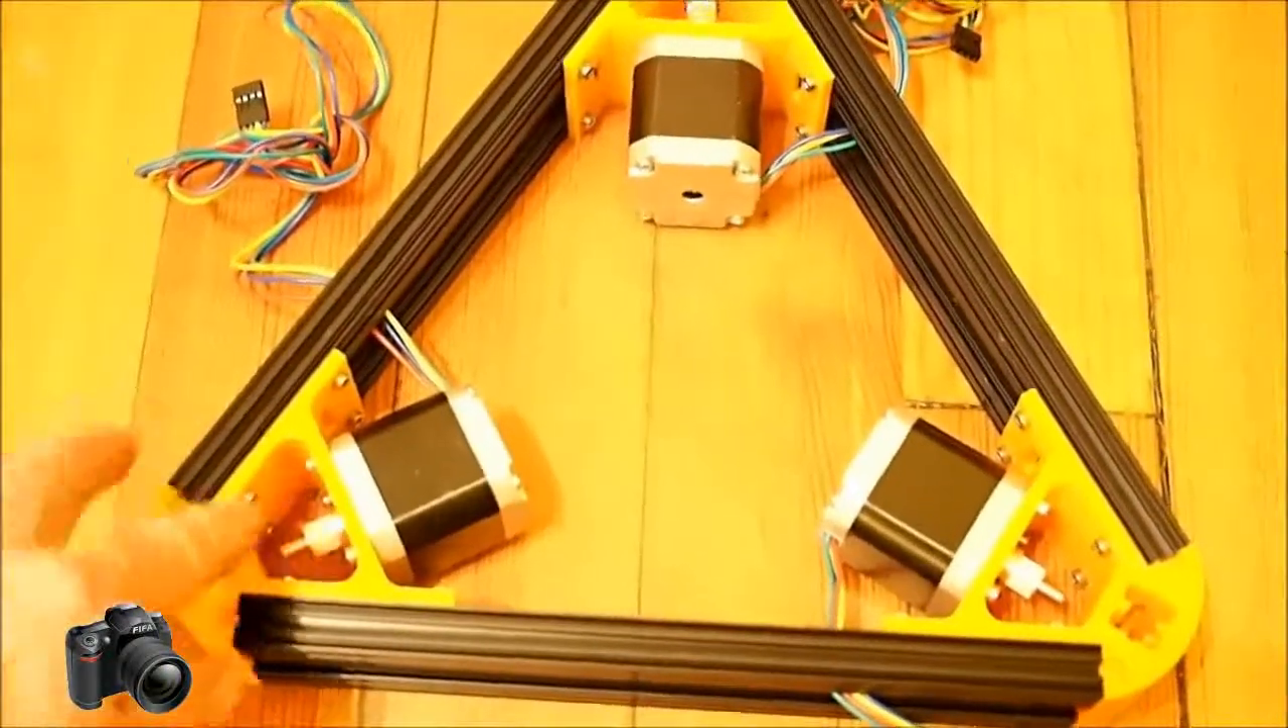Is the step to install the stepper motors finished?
Yes.